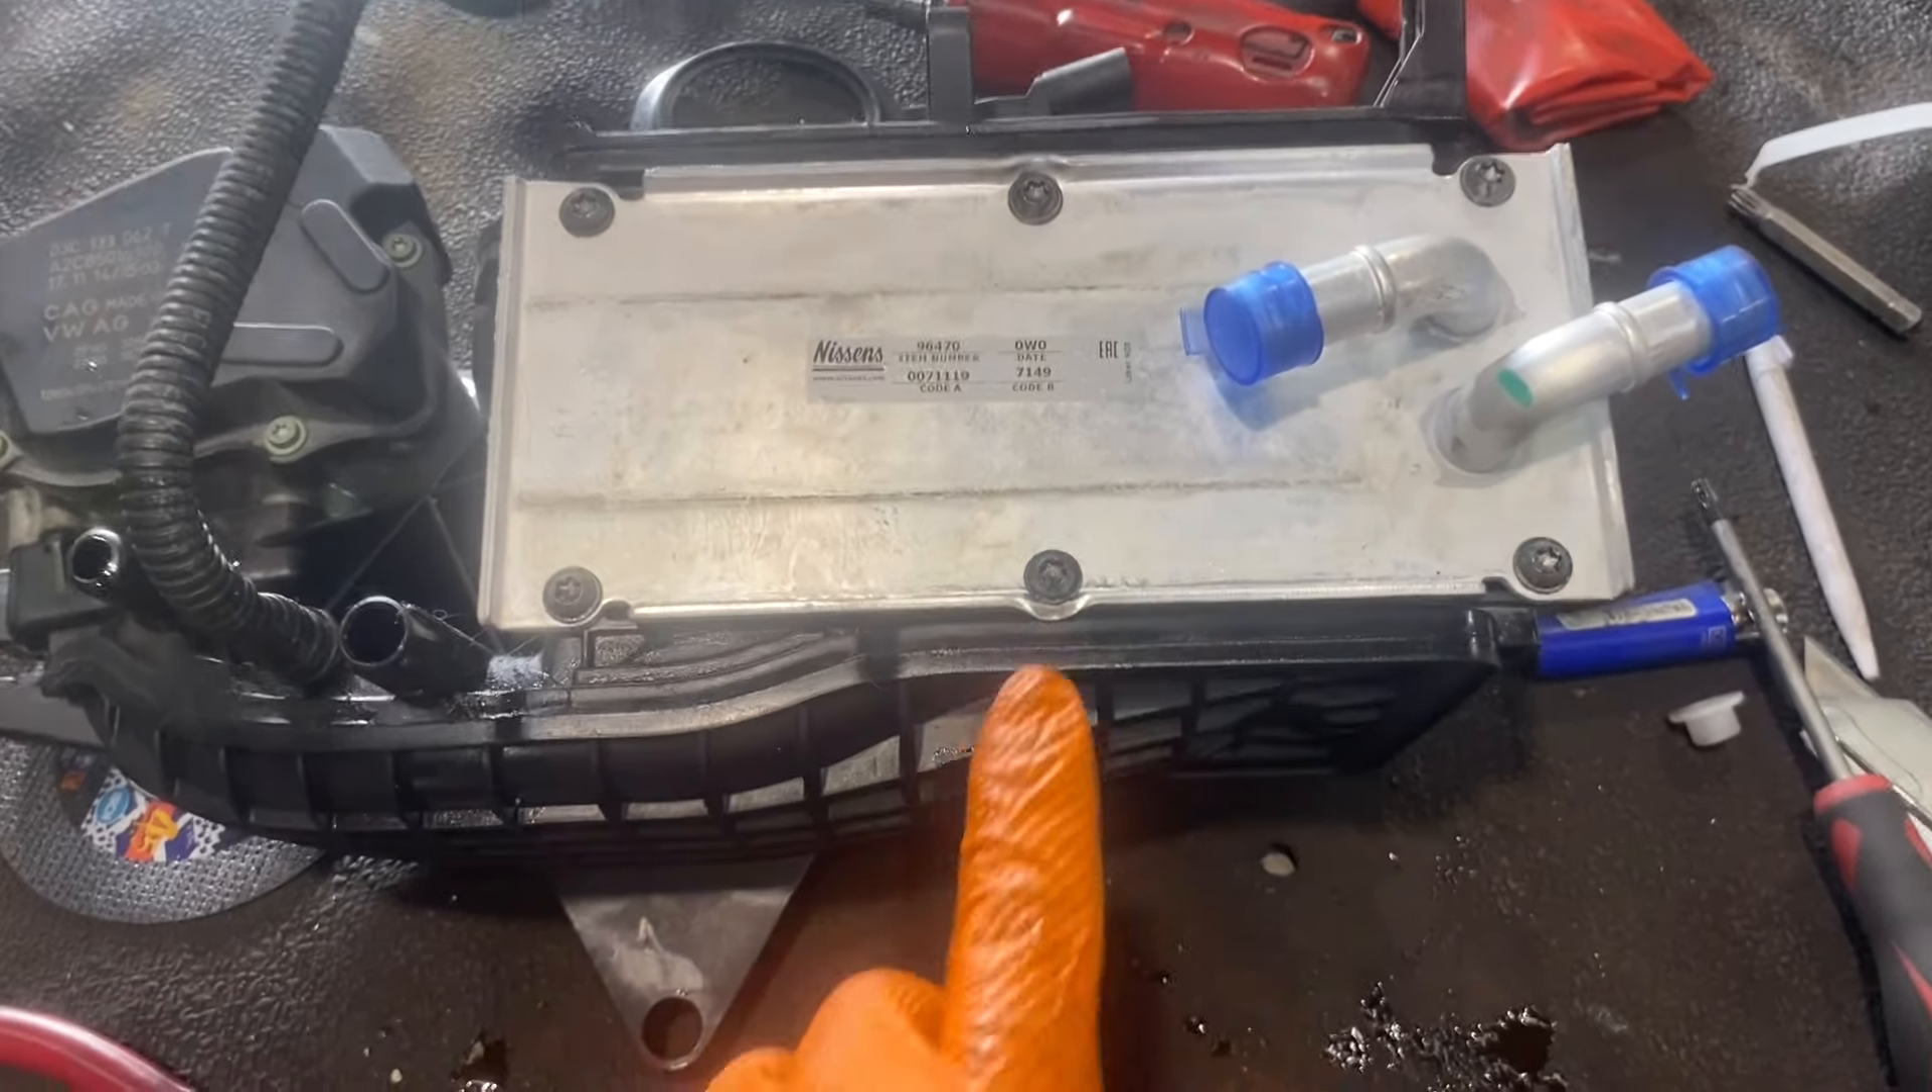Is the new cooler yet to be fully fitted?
No.